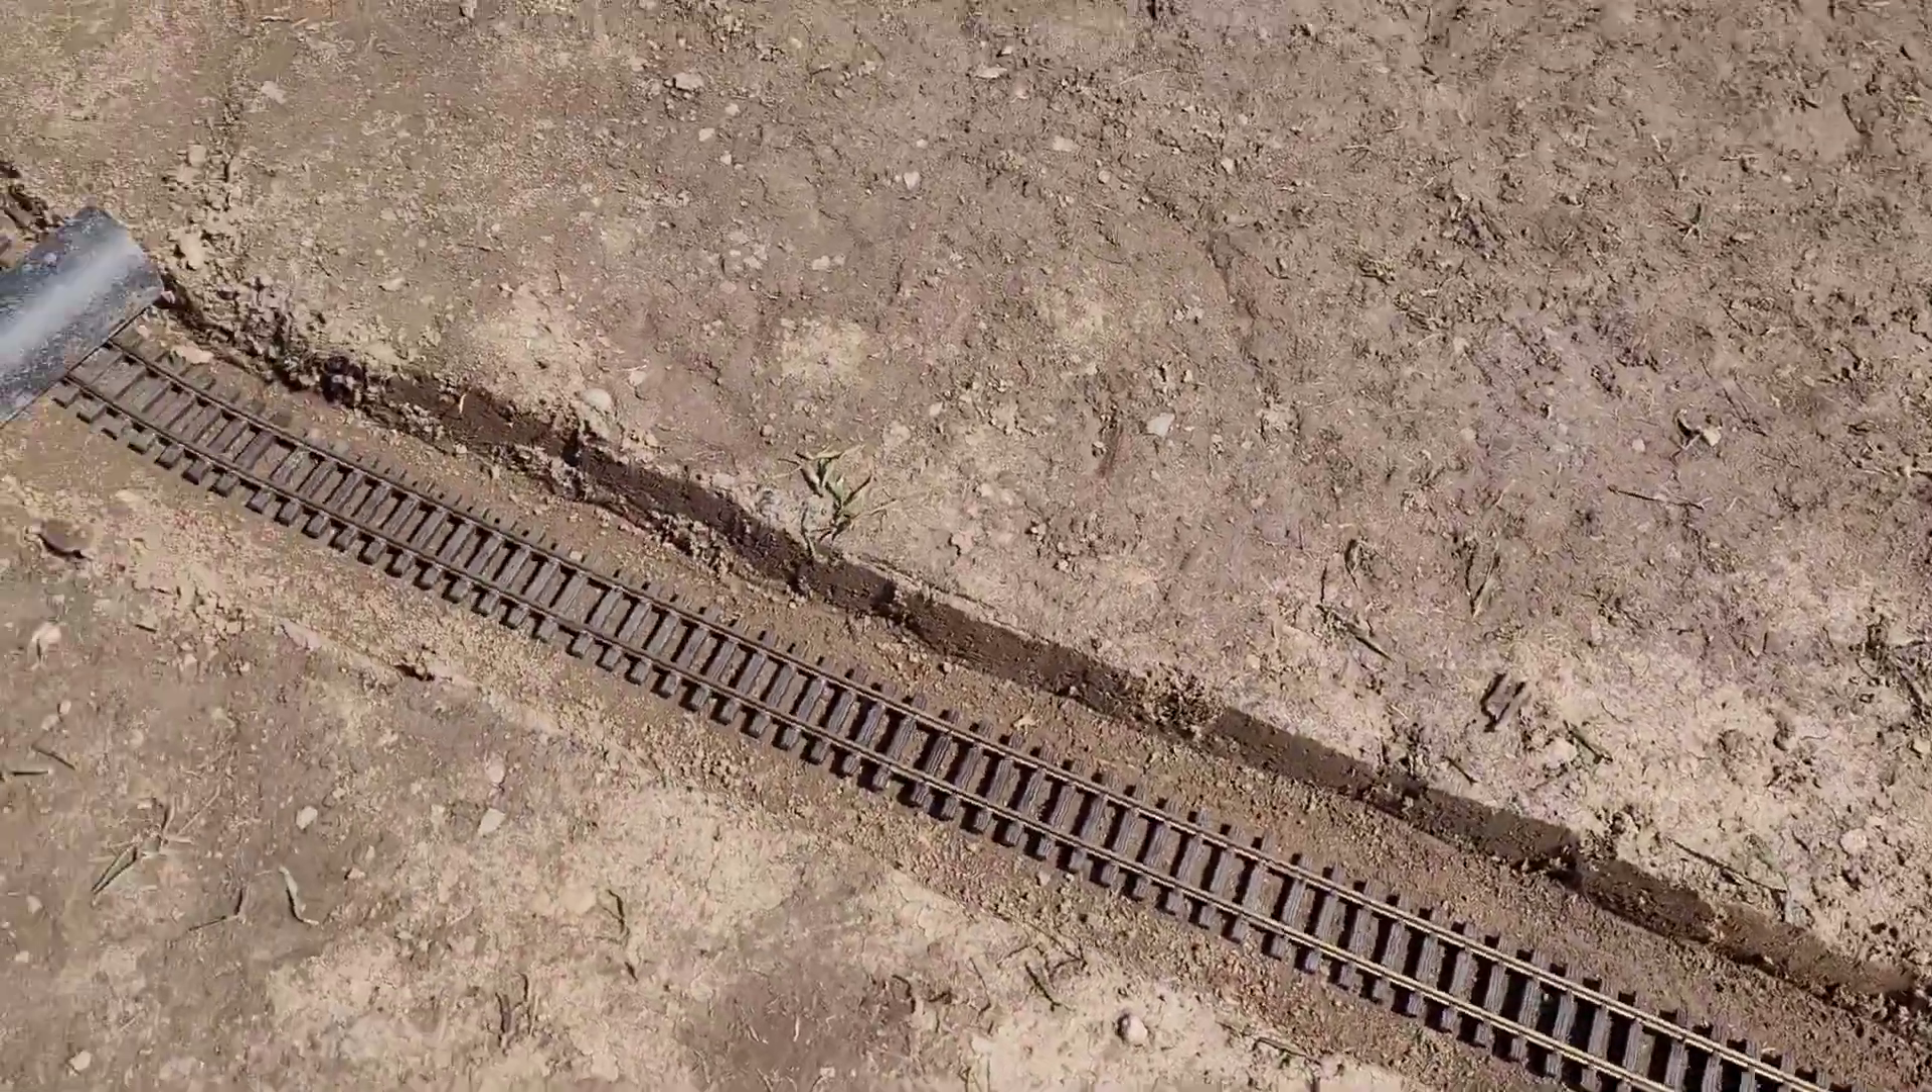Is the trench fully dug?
Yes.